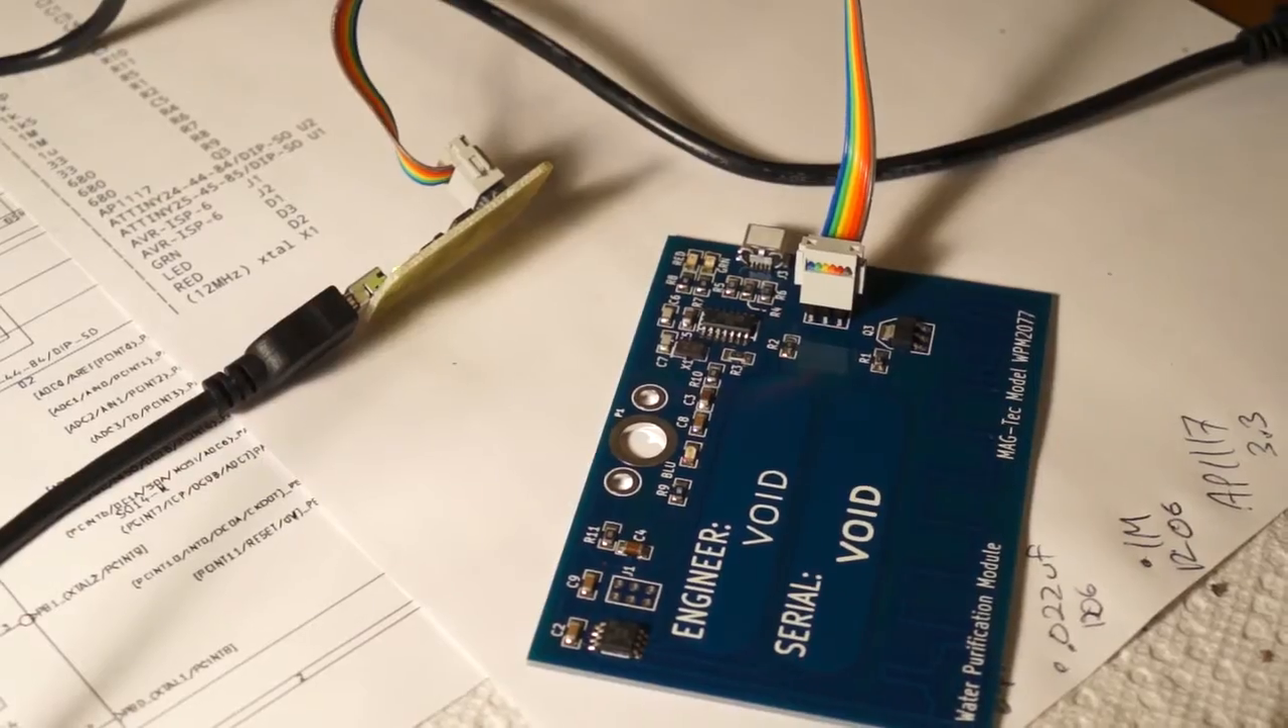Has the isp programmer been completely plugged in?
Yes.